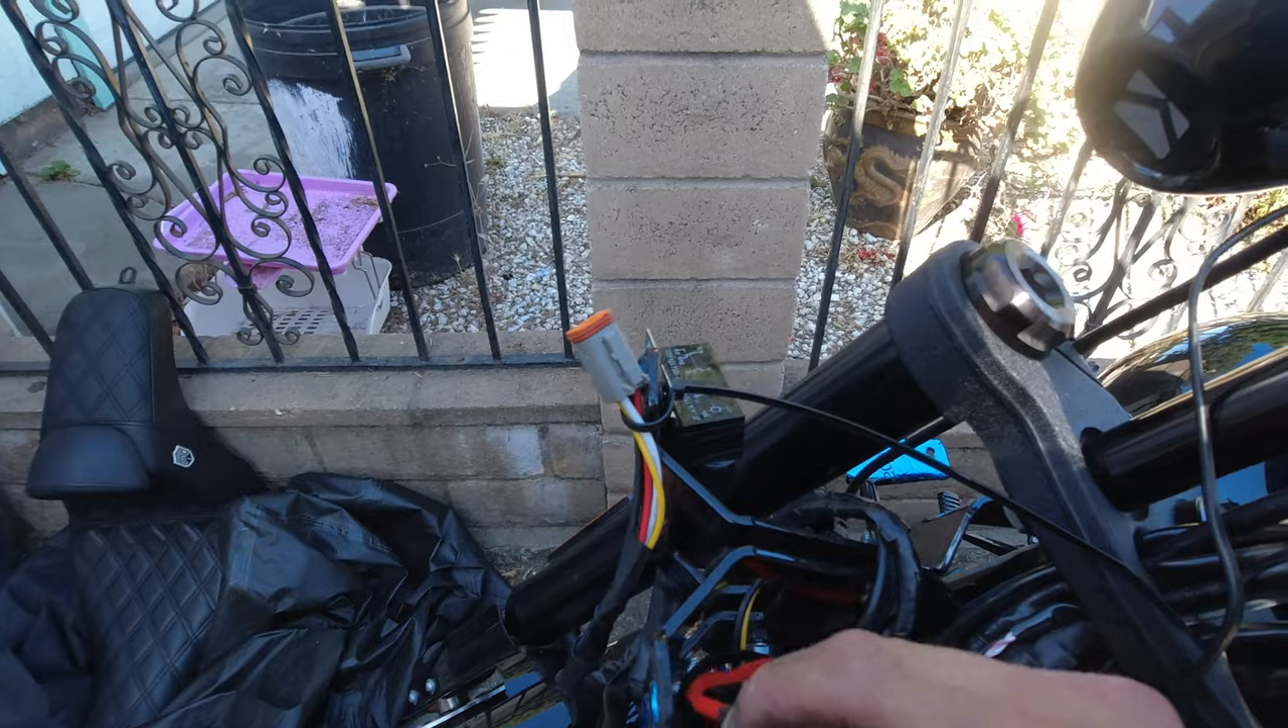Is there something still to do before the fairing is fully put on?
Yes.